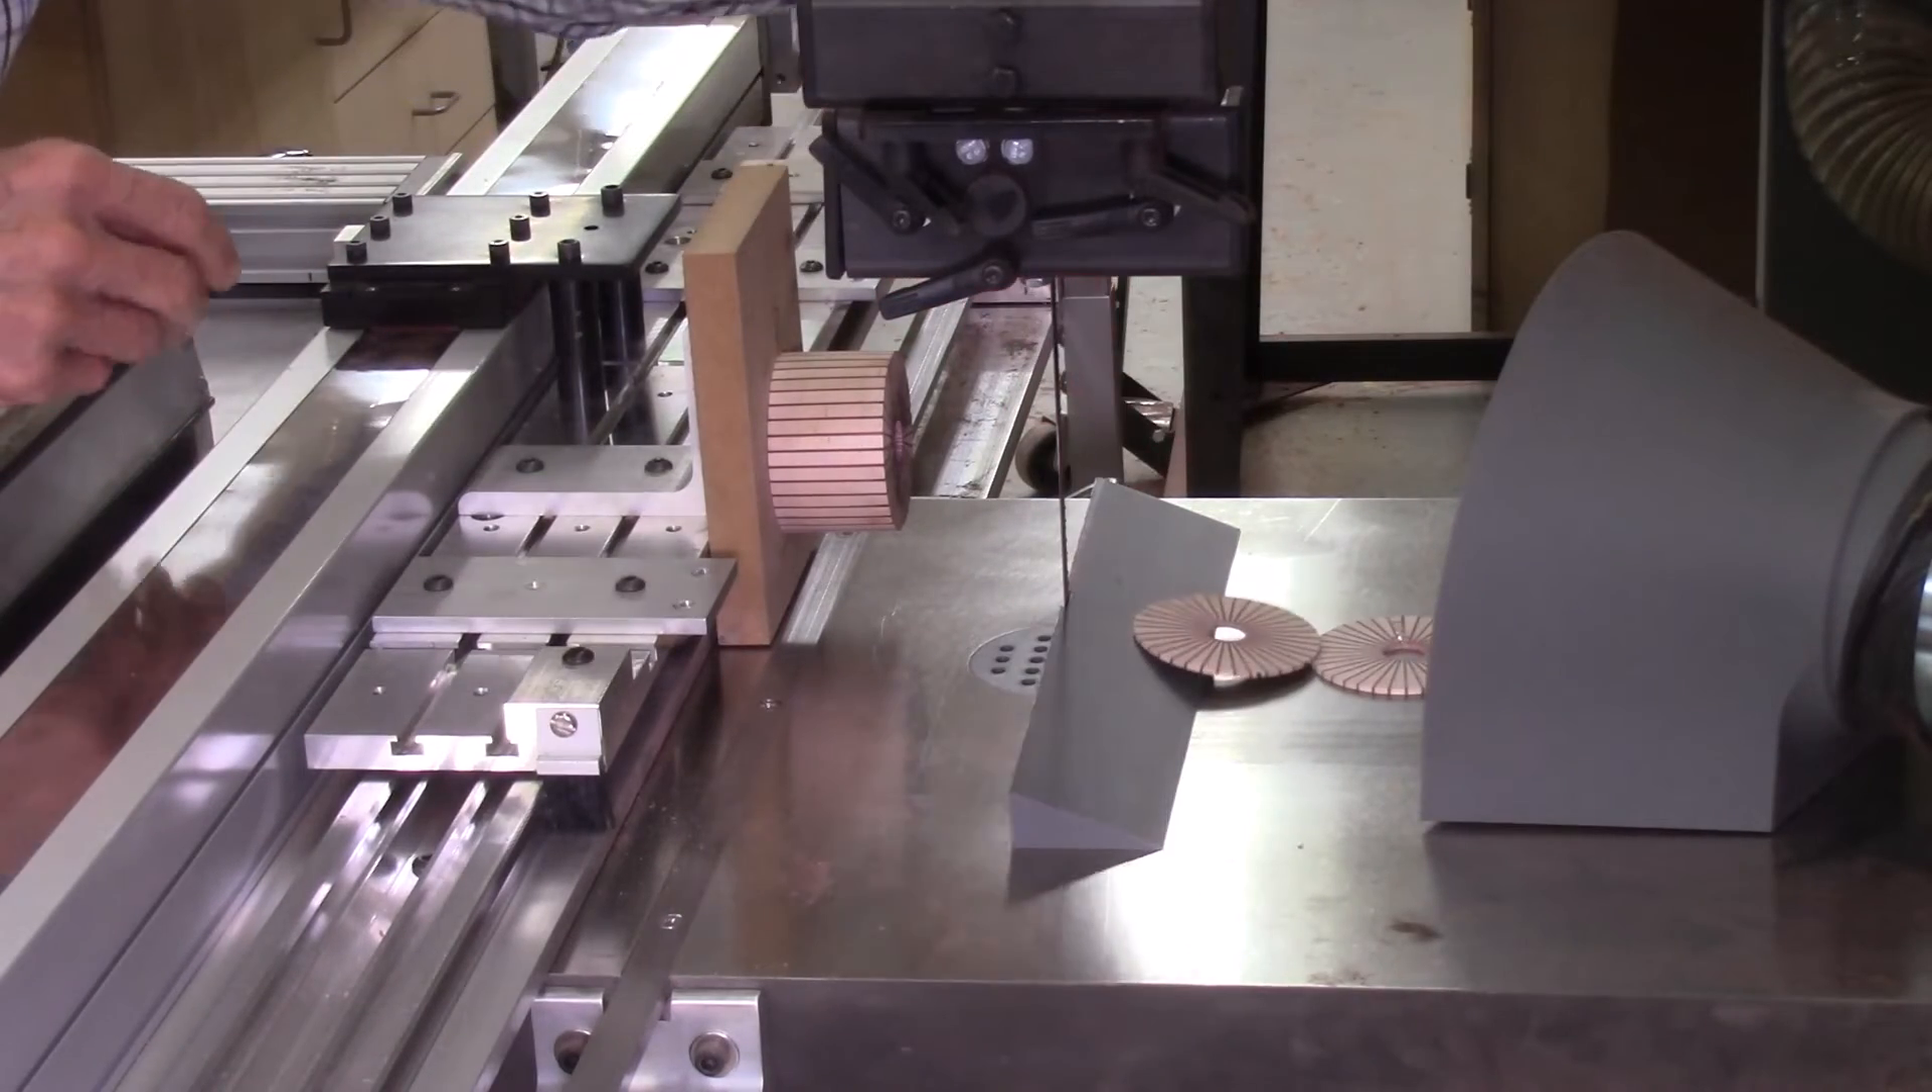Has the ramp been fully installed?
Yes.